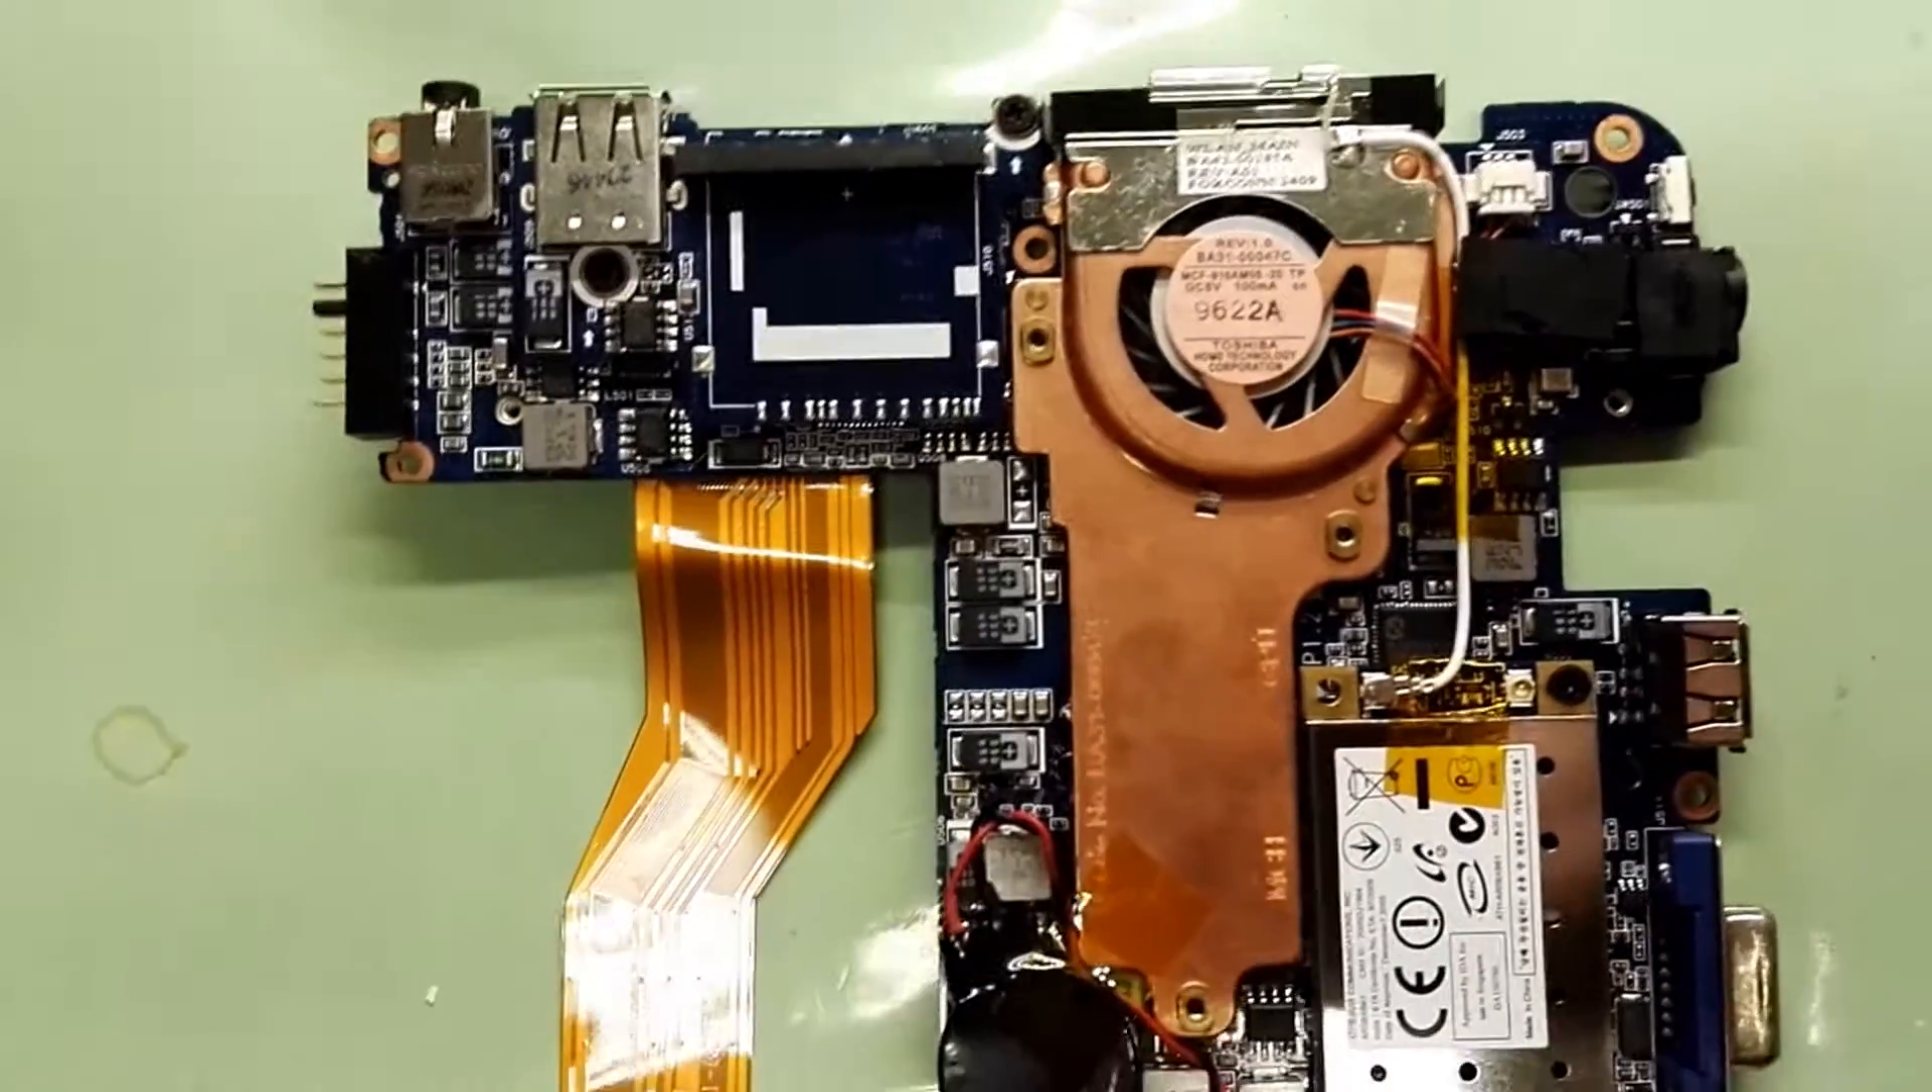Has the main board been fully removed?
Yes.